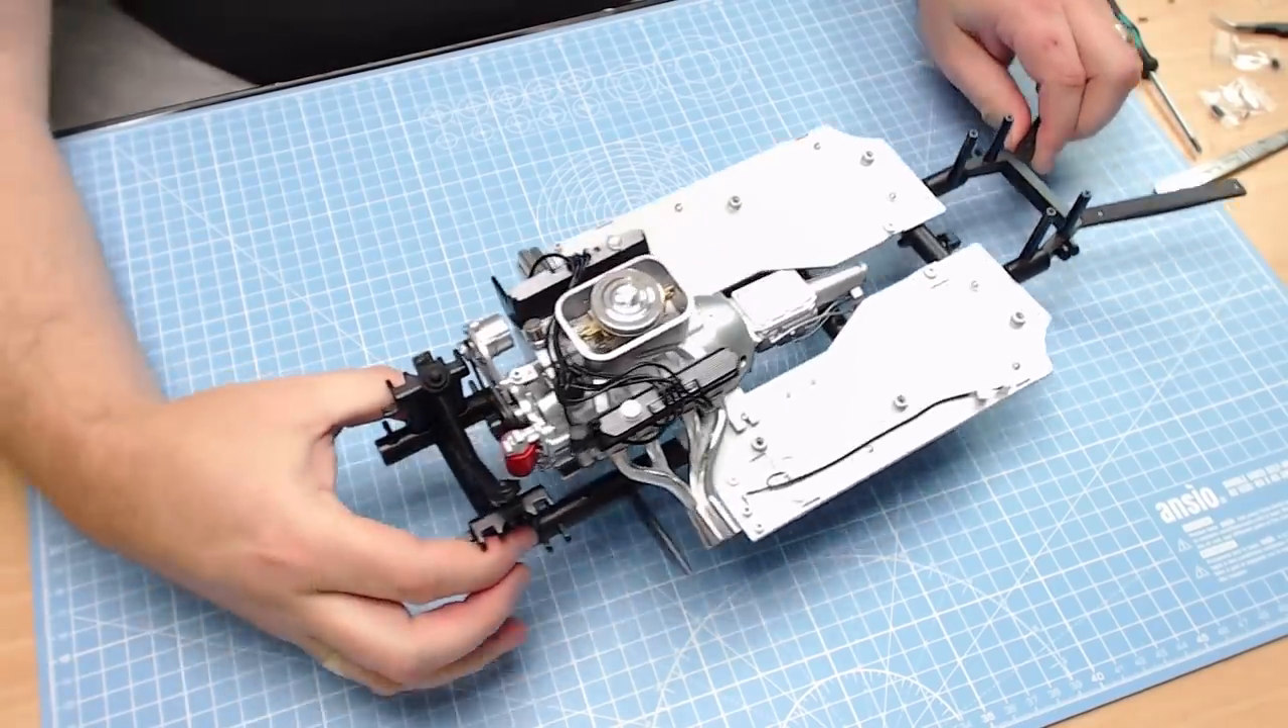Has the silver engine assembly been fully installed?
Yes.